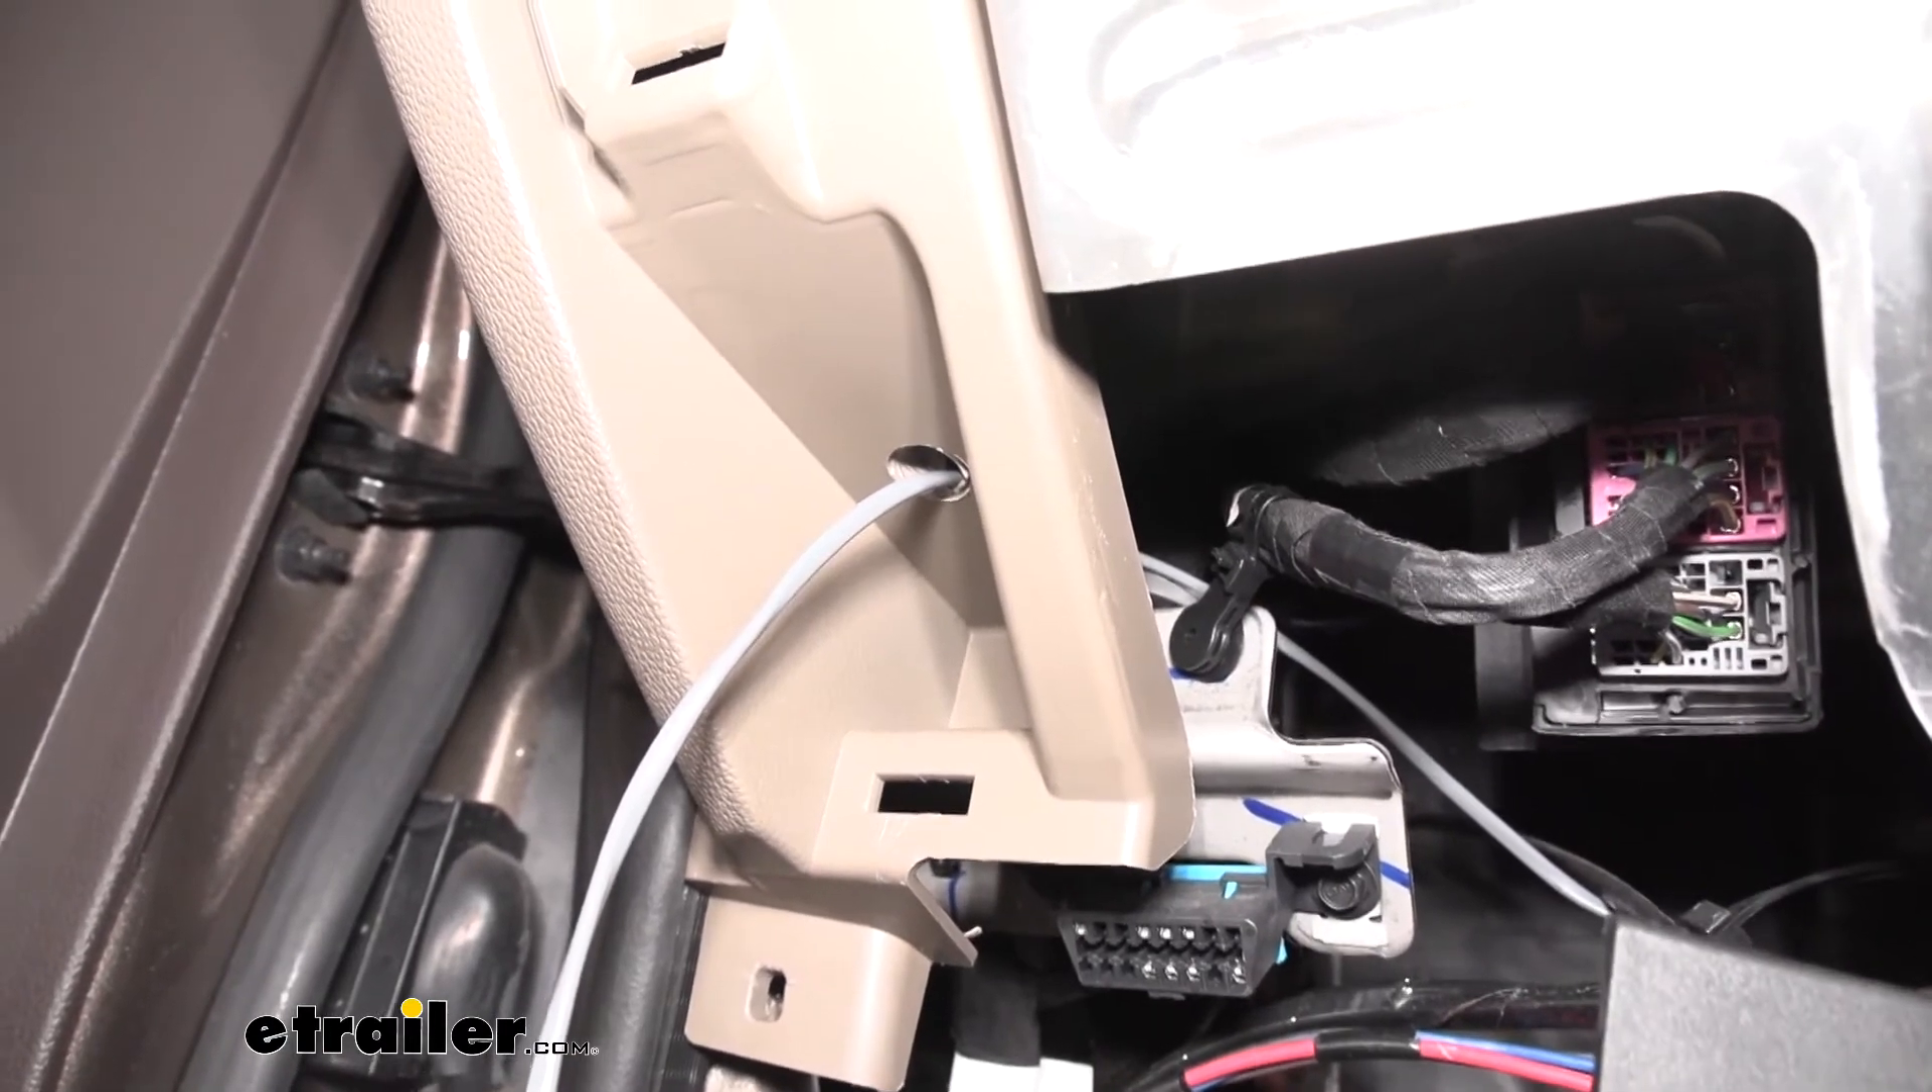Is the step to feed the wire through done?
Yes.